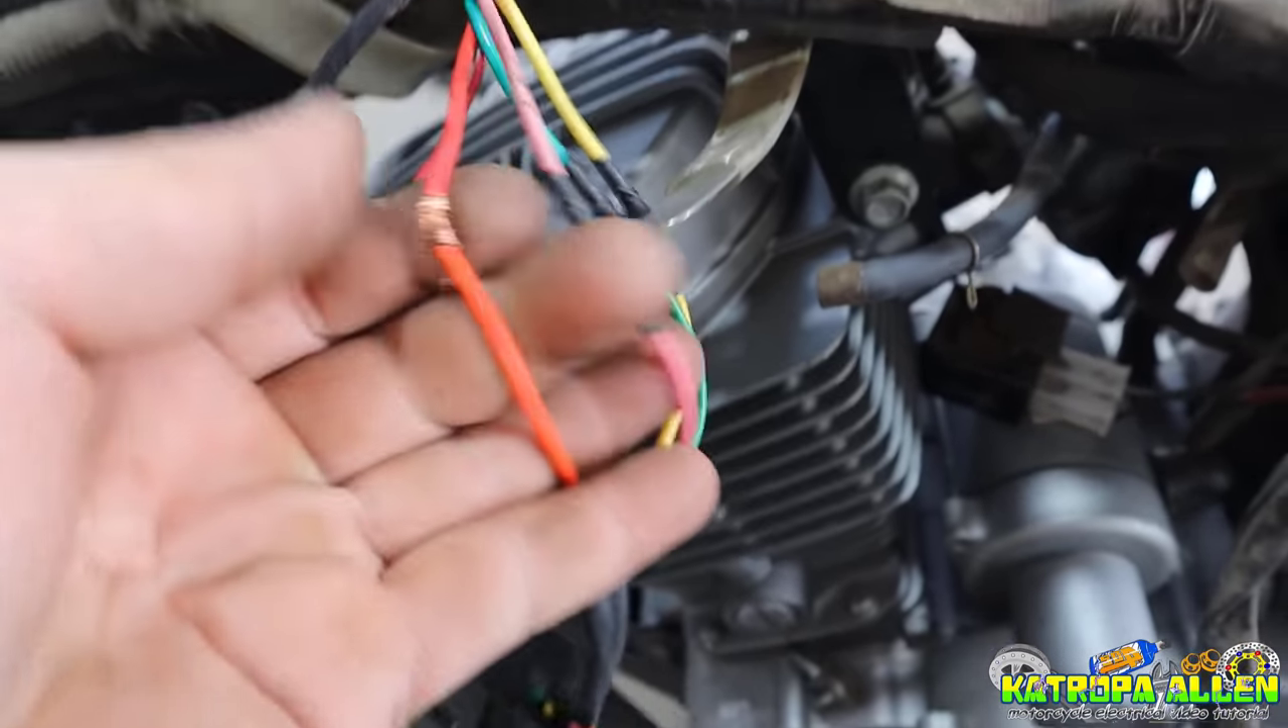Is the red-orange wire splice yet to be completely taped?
Yes.